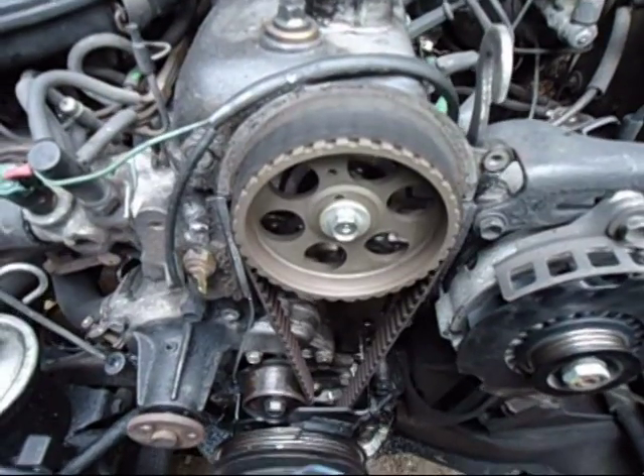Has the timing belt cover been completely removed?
Yes.